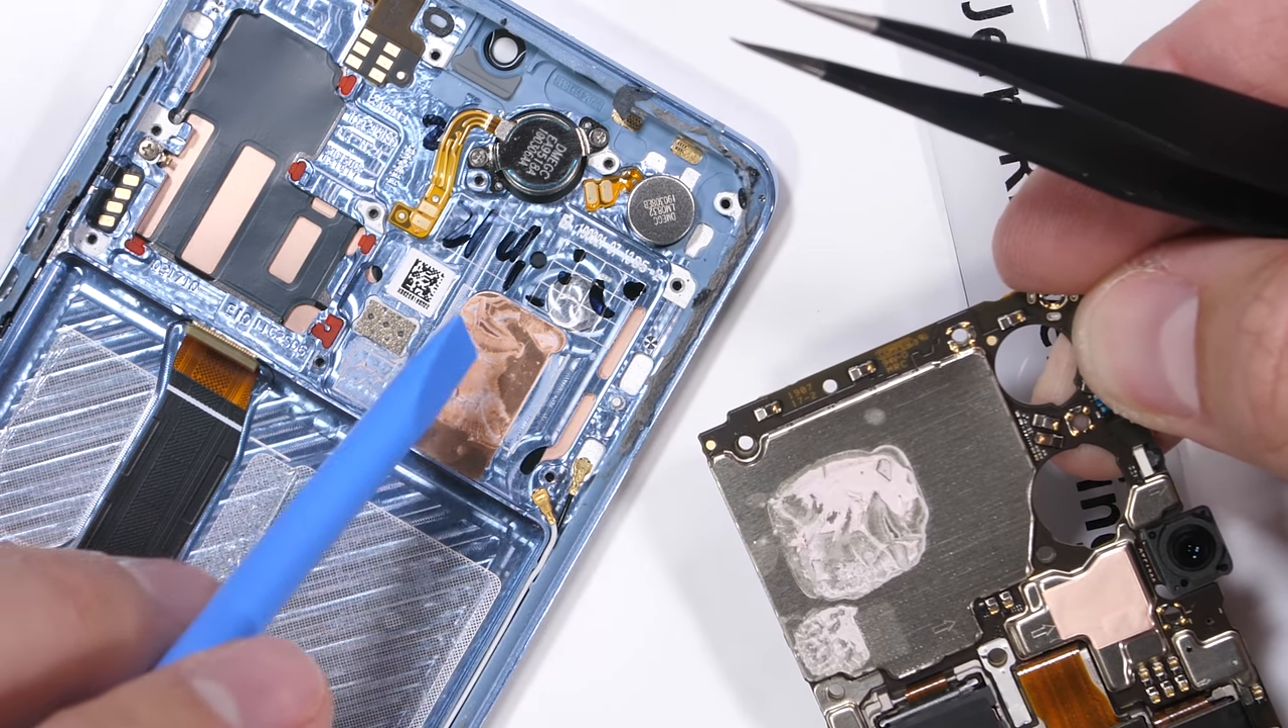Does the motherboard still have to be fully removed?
No.